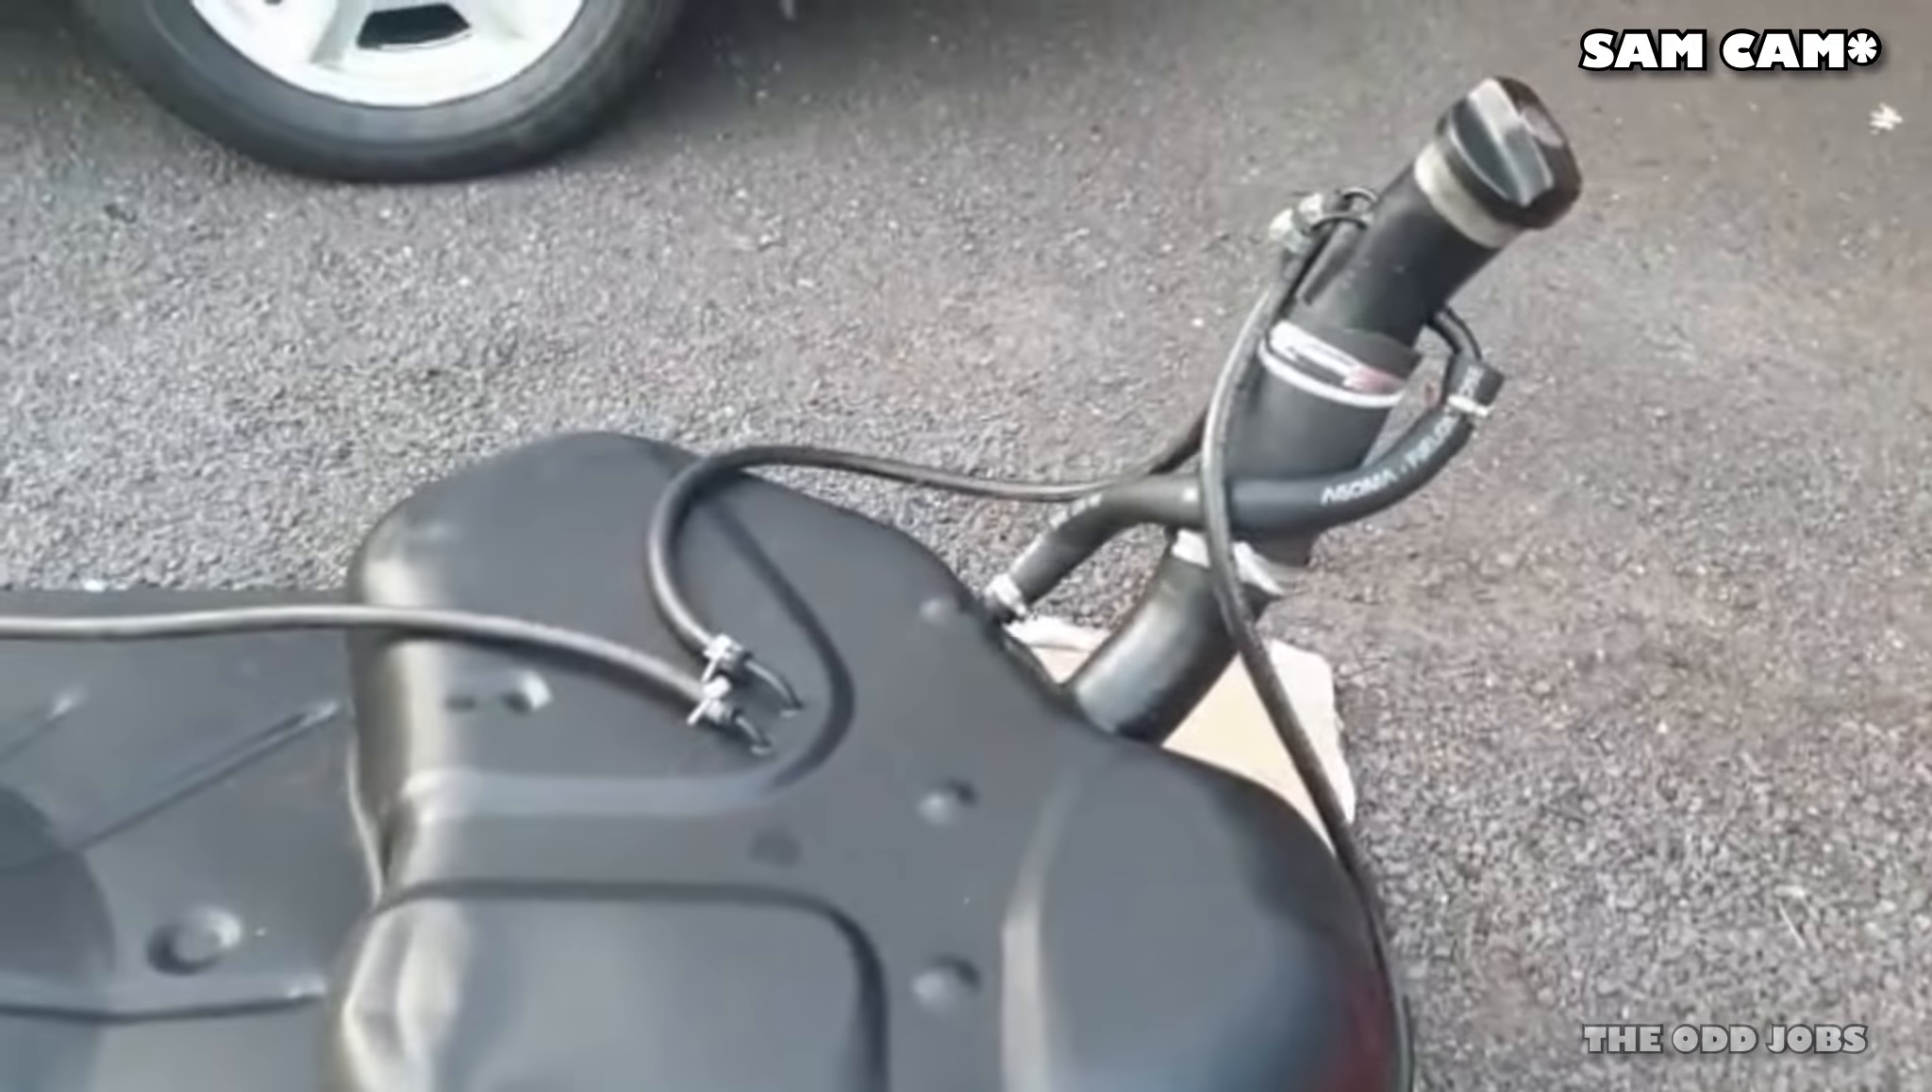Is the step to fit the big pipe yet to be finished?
No.